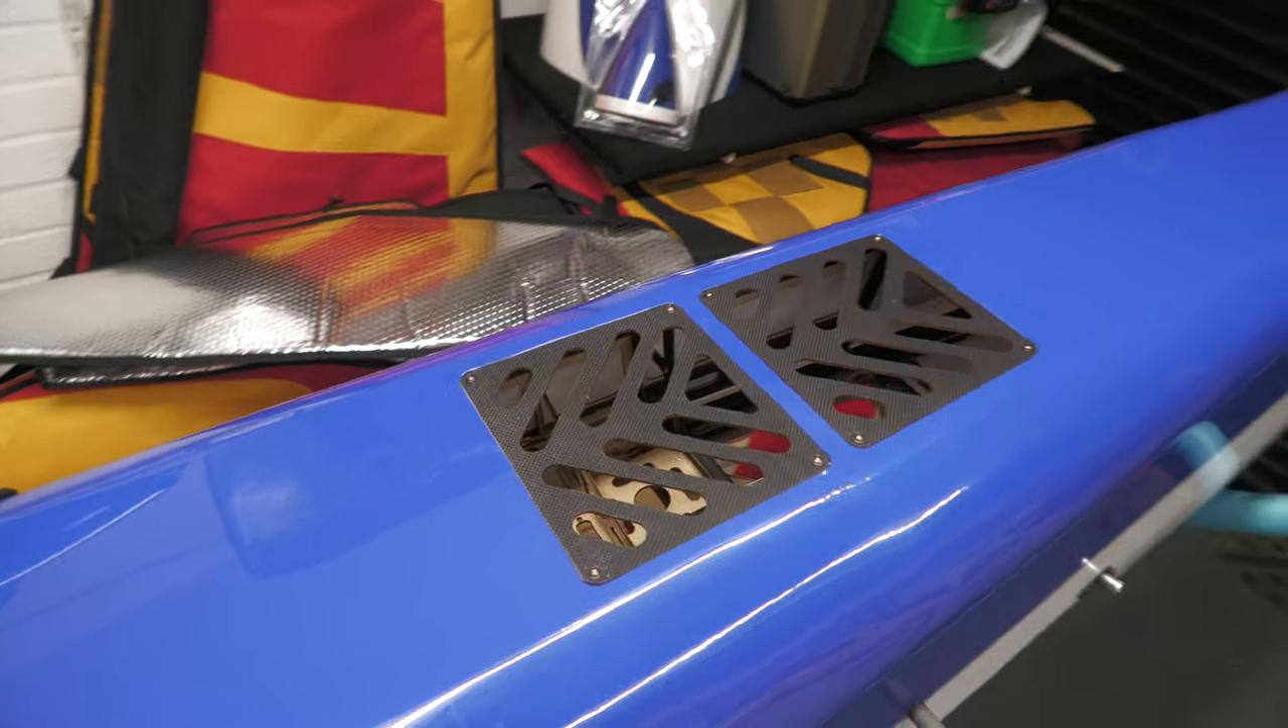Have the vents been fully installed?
Yes.